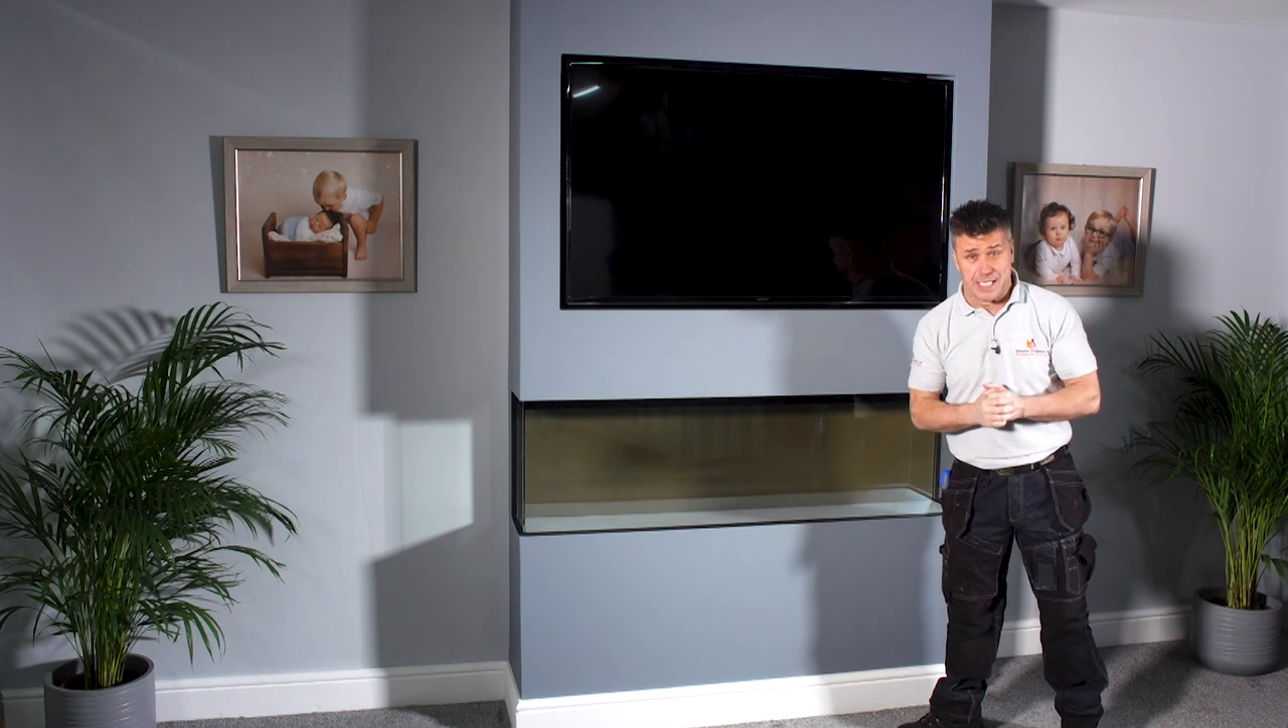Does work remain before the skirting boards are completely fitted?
No.